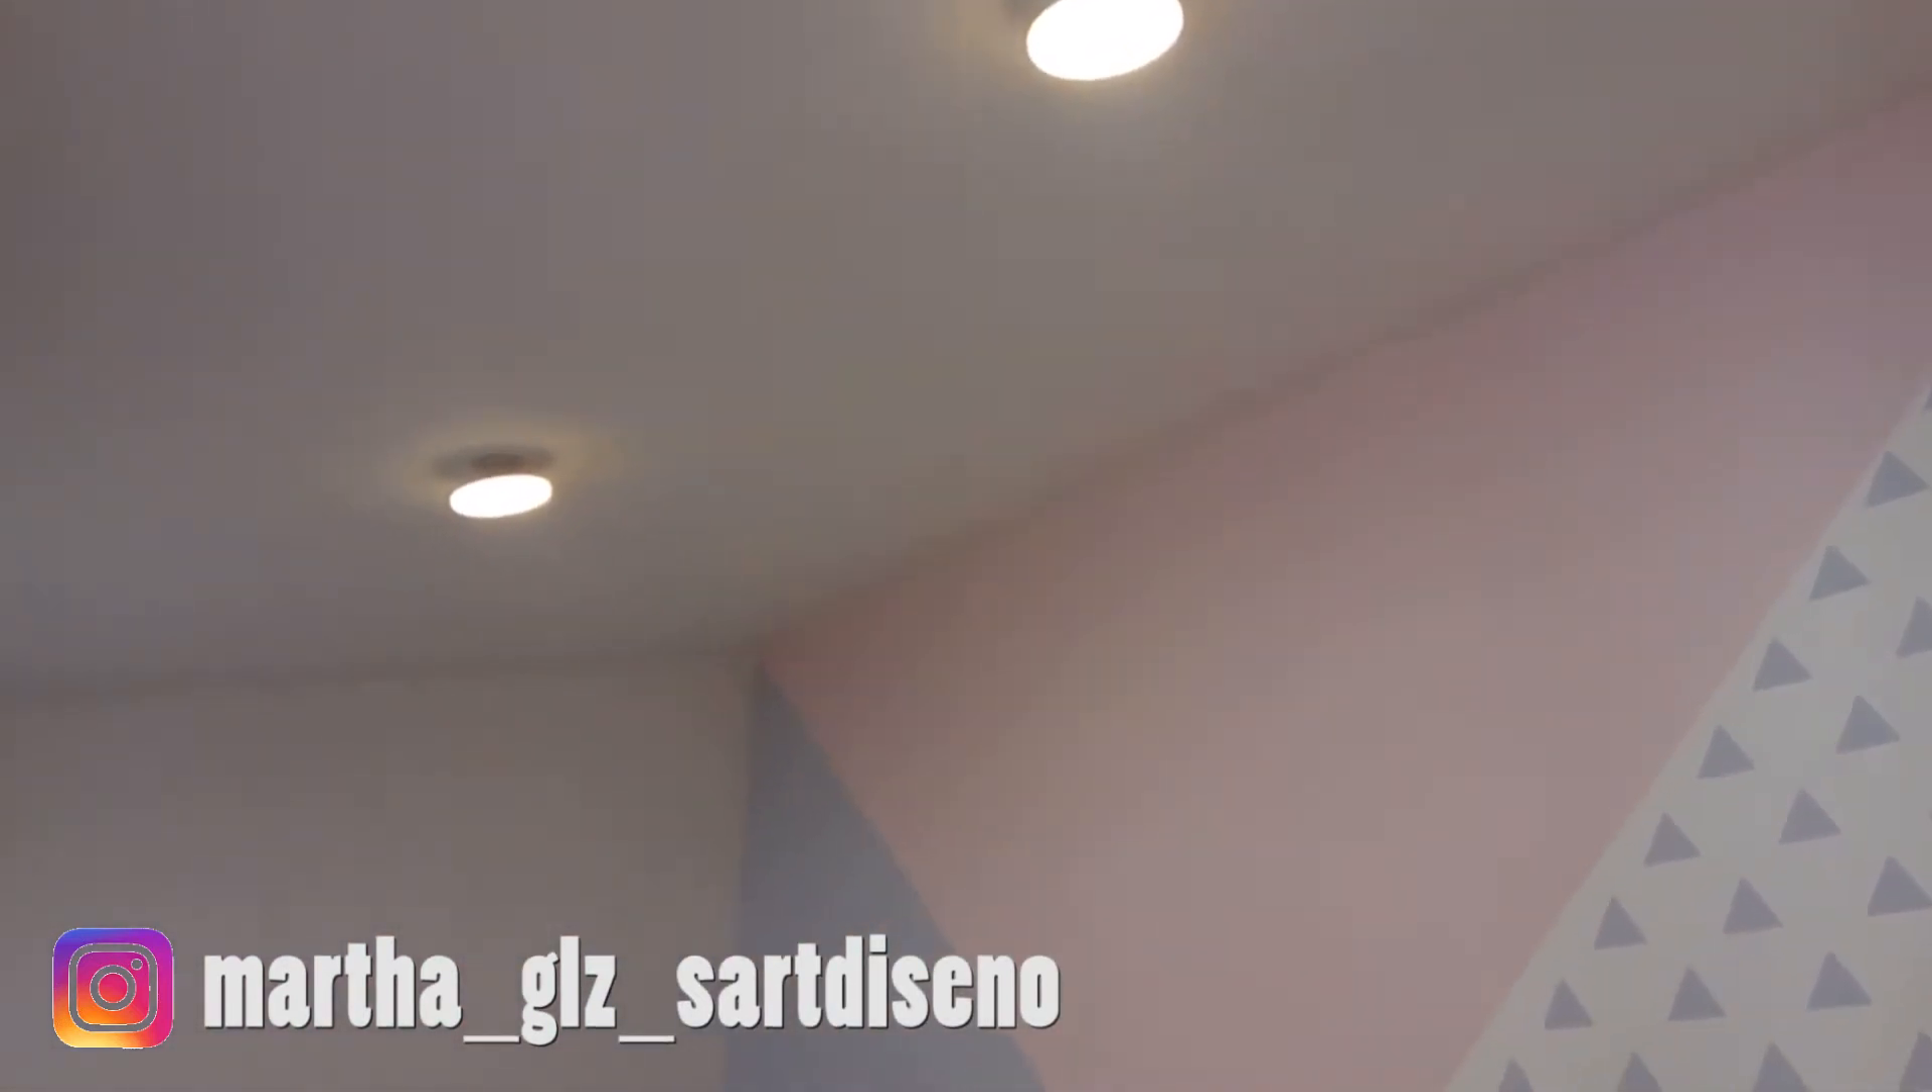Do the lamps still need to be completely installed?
No.